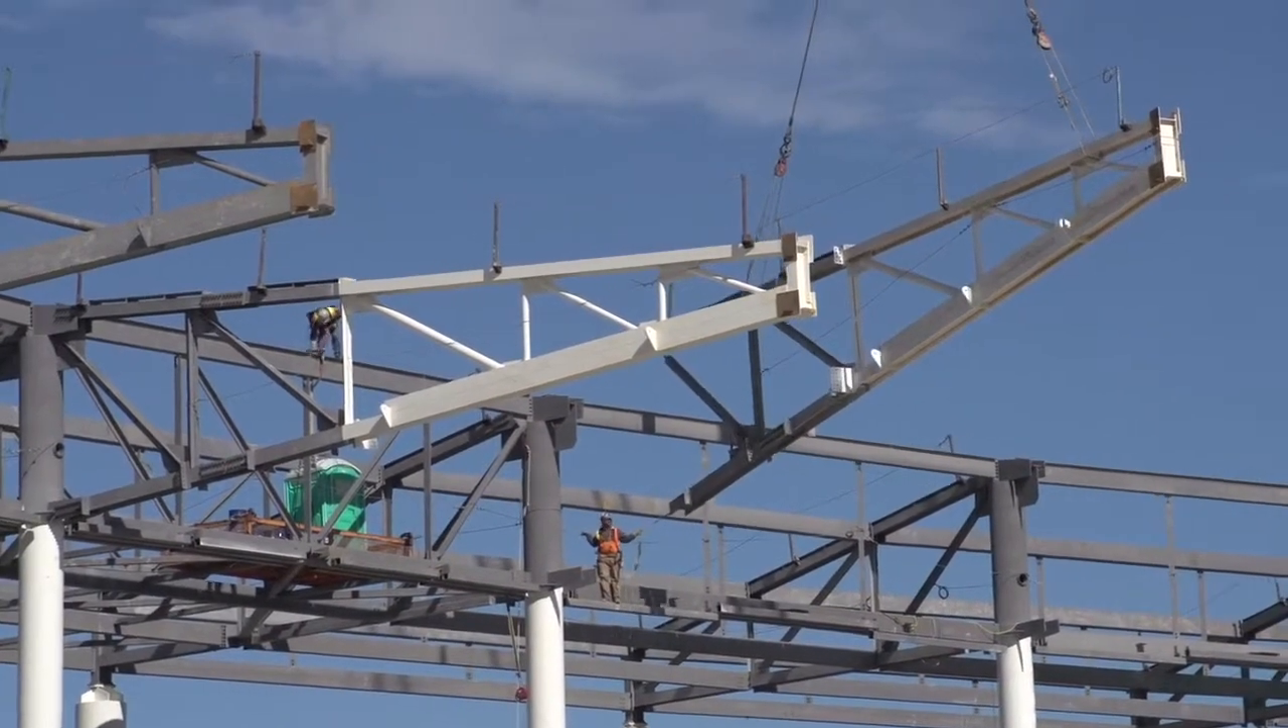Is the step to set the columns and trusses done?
No.